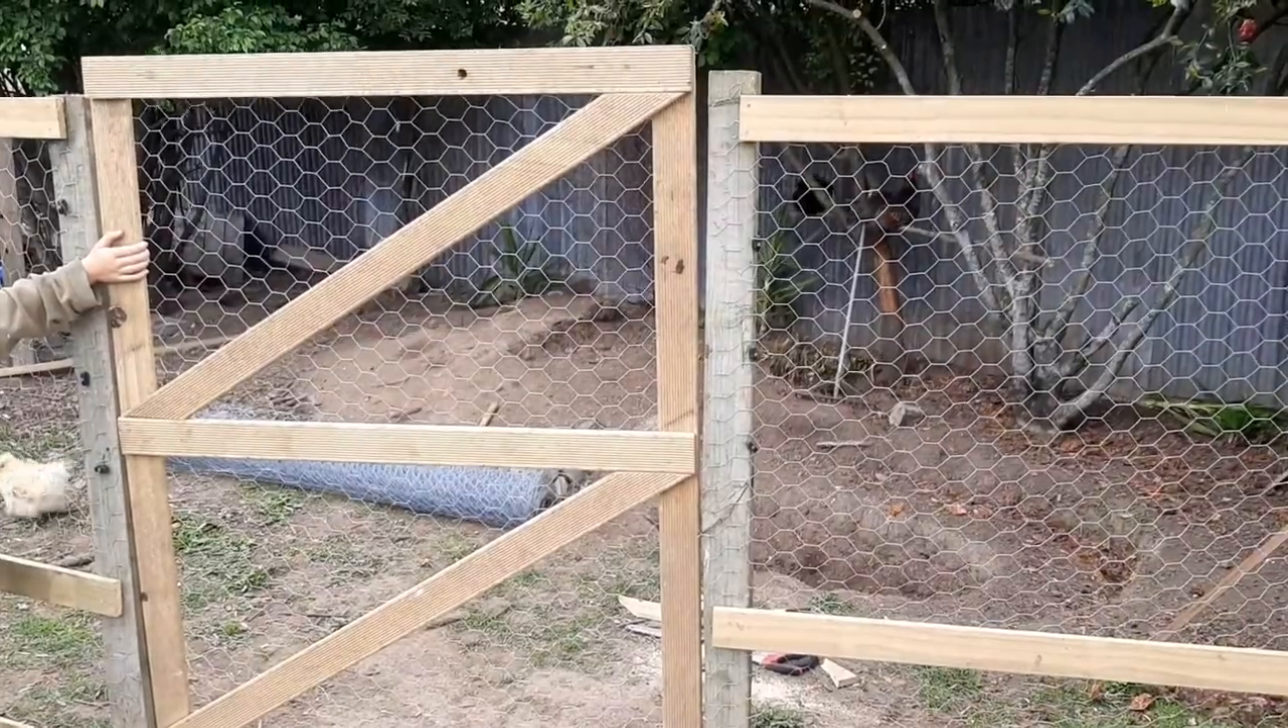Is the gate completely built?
Yes.